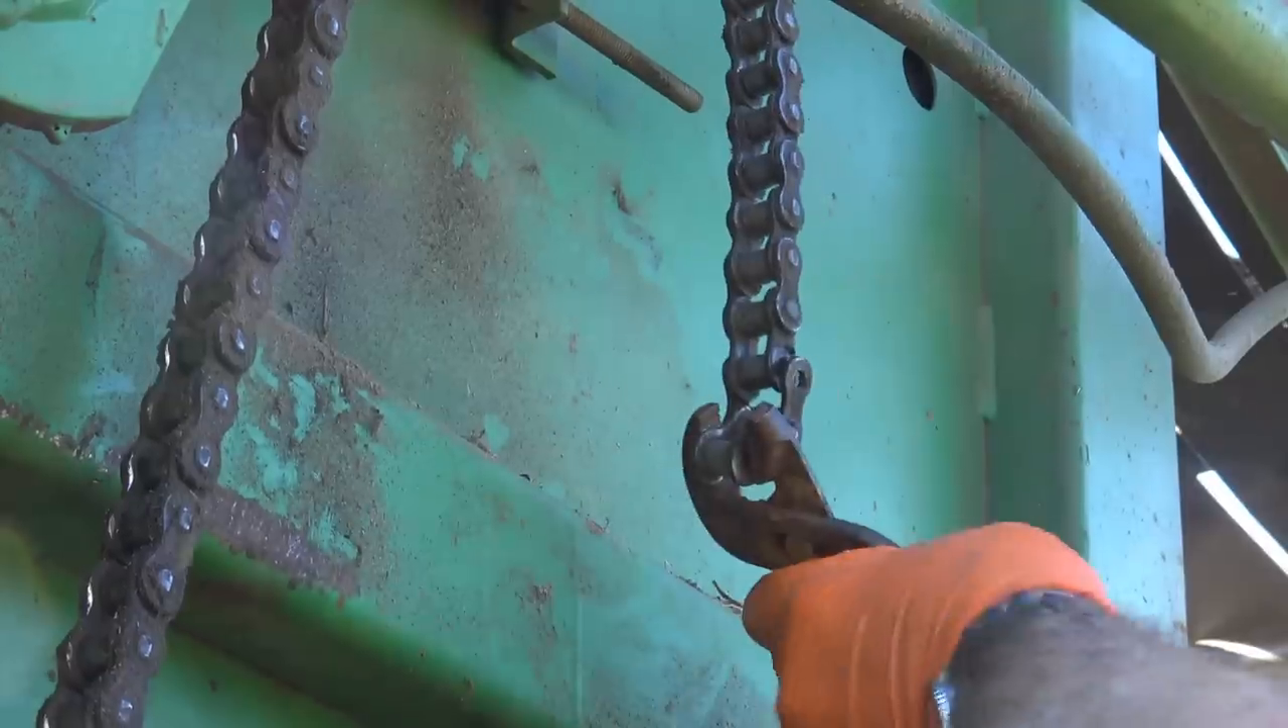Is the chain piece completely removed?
No.